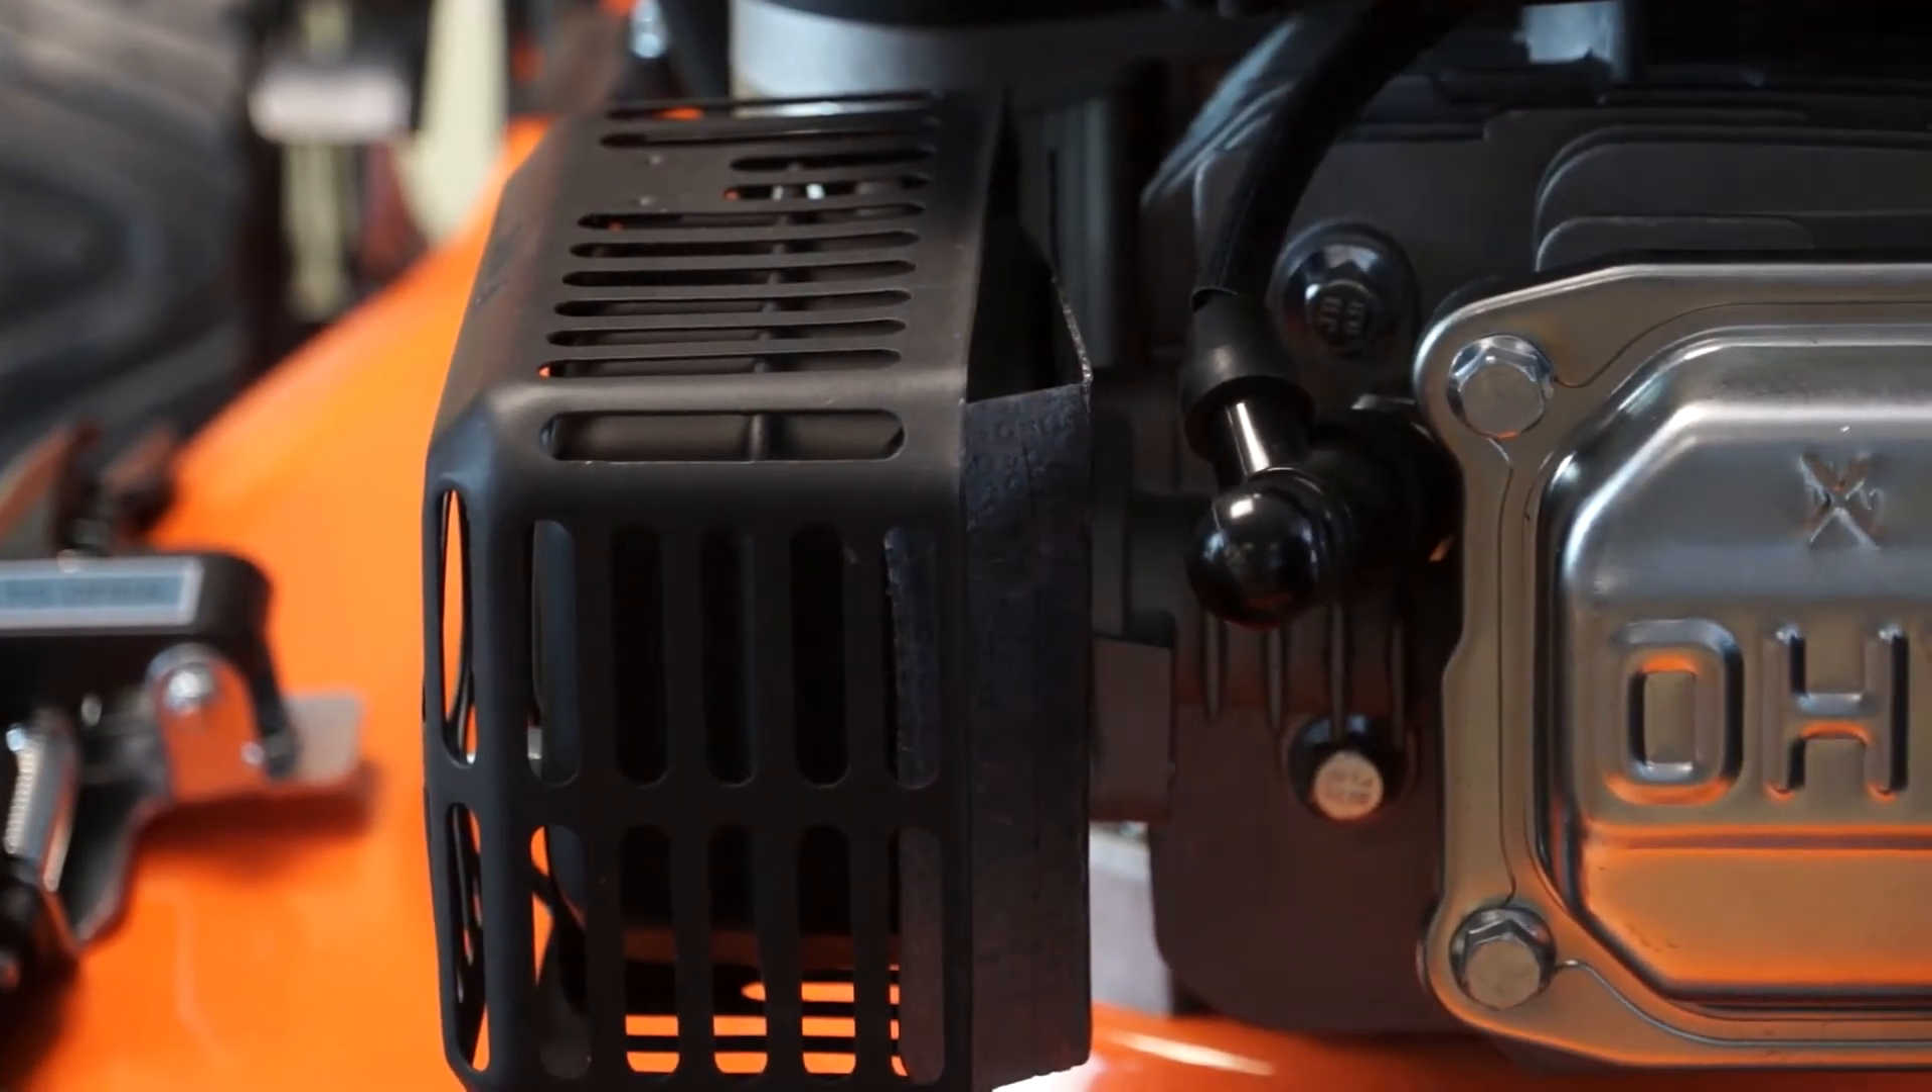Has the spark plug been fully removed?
No.